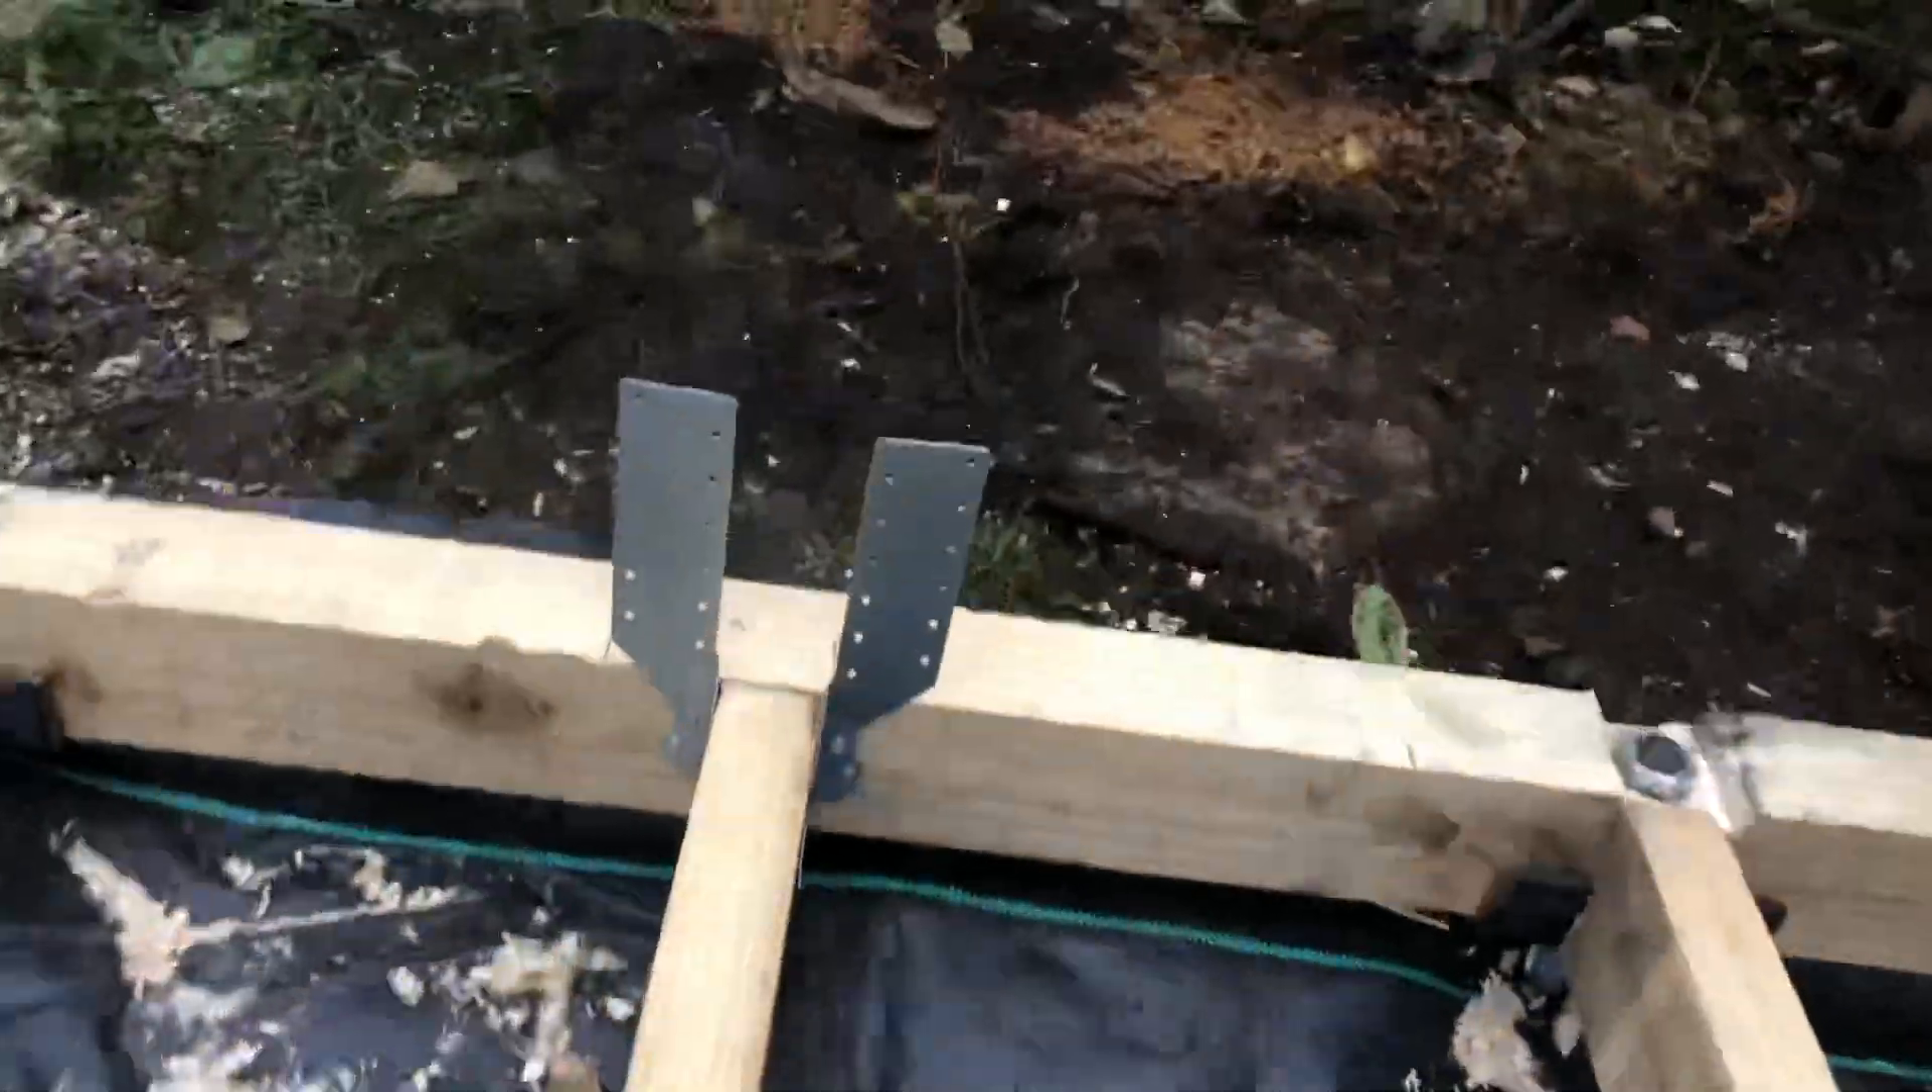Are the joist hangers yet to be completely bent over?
Yes.